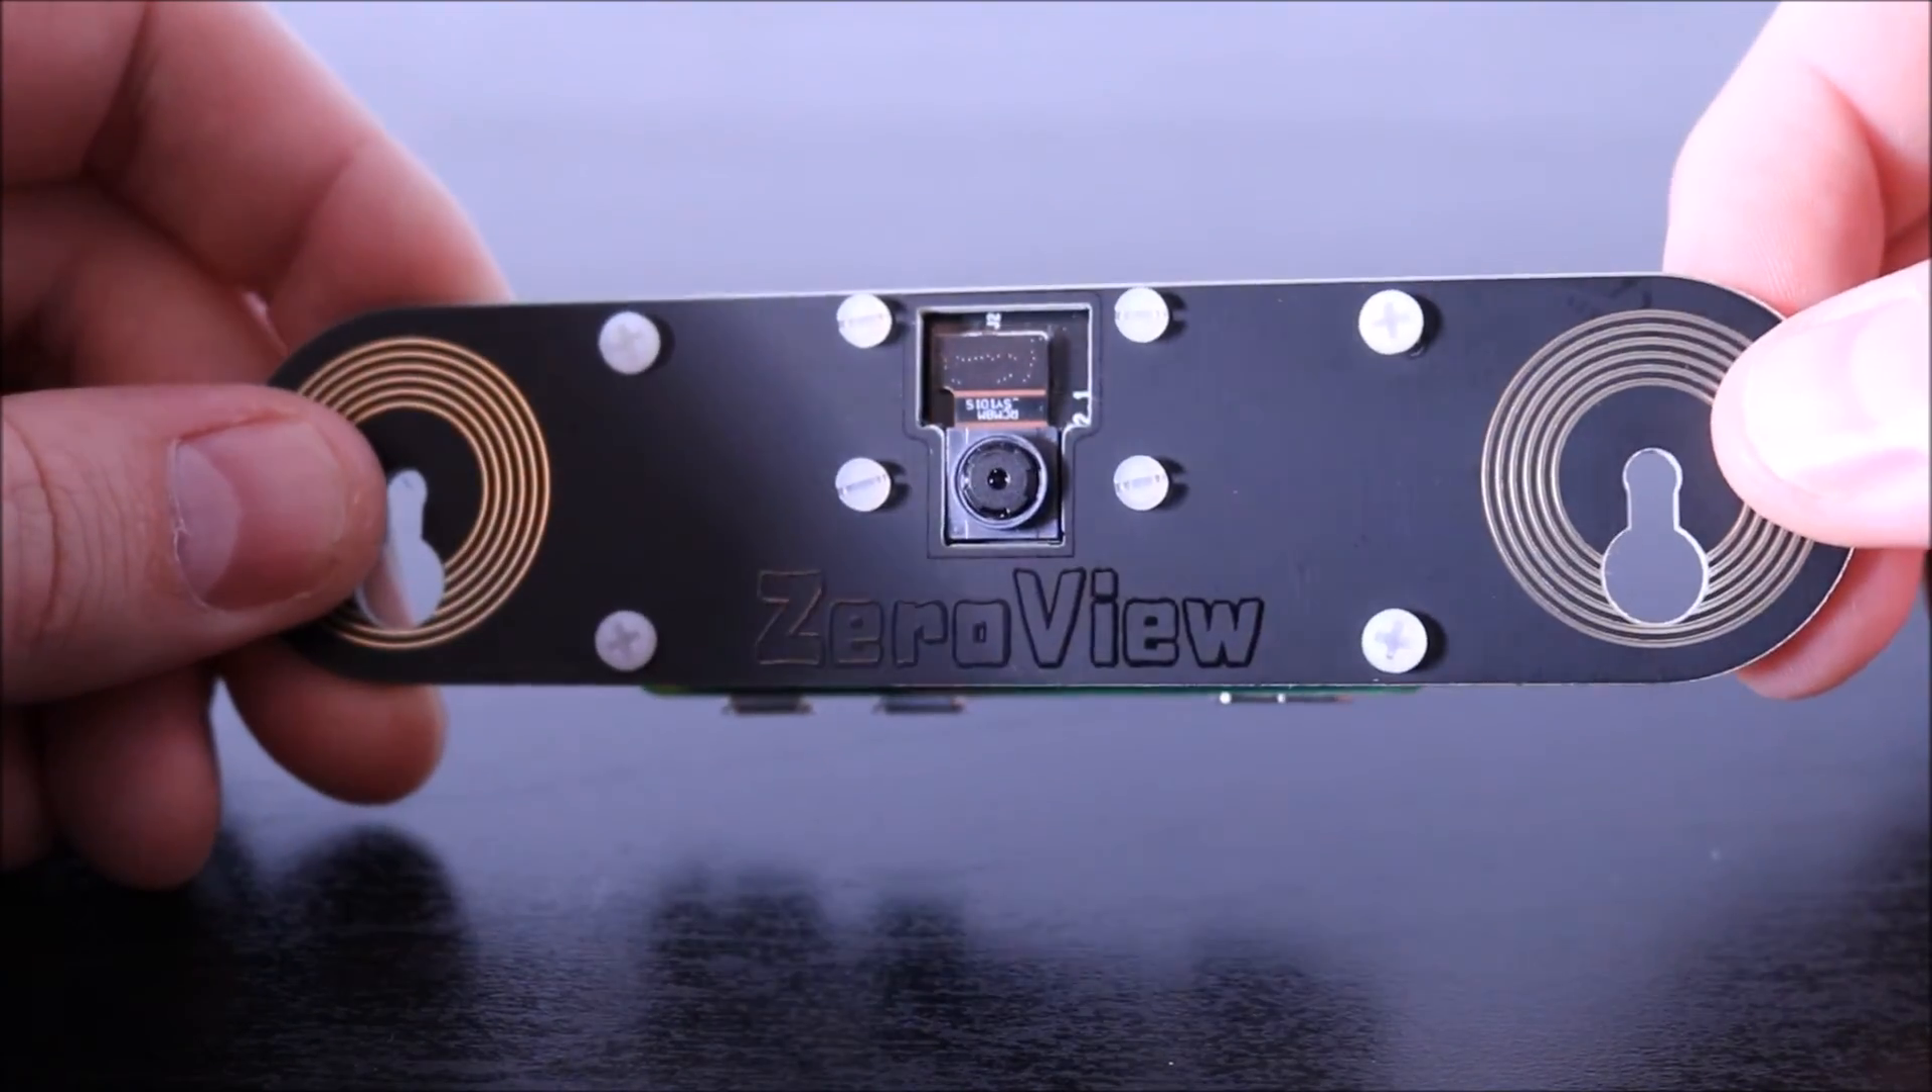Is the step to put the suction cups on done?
No.